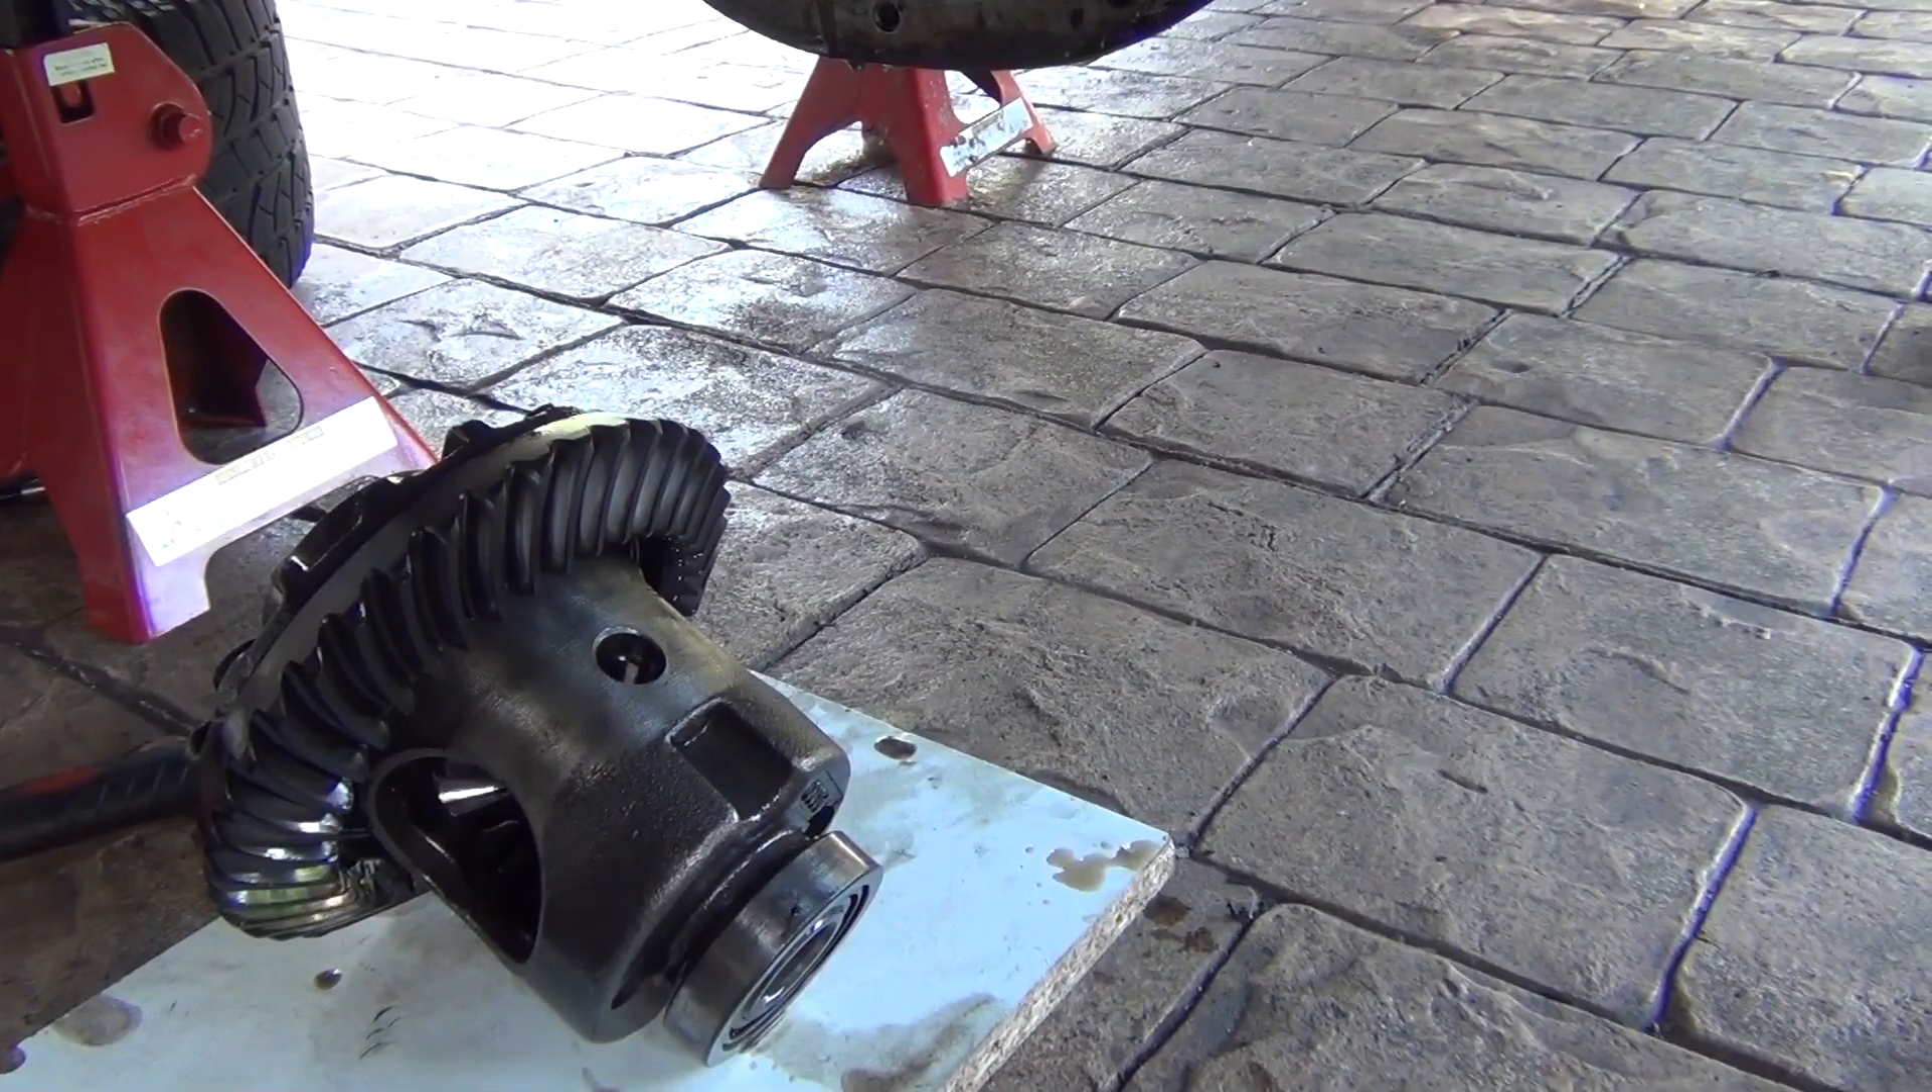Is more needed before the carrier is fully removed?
No.